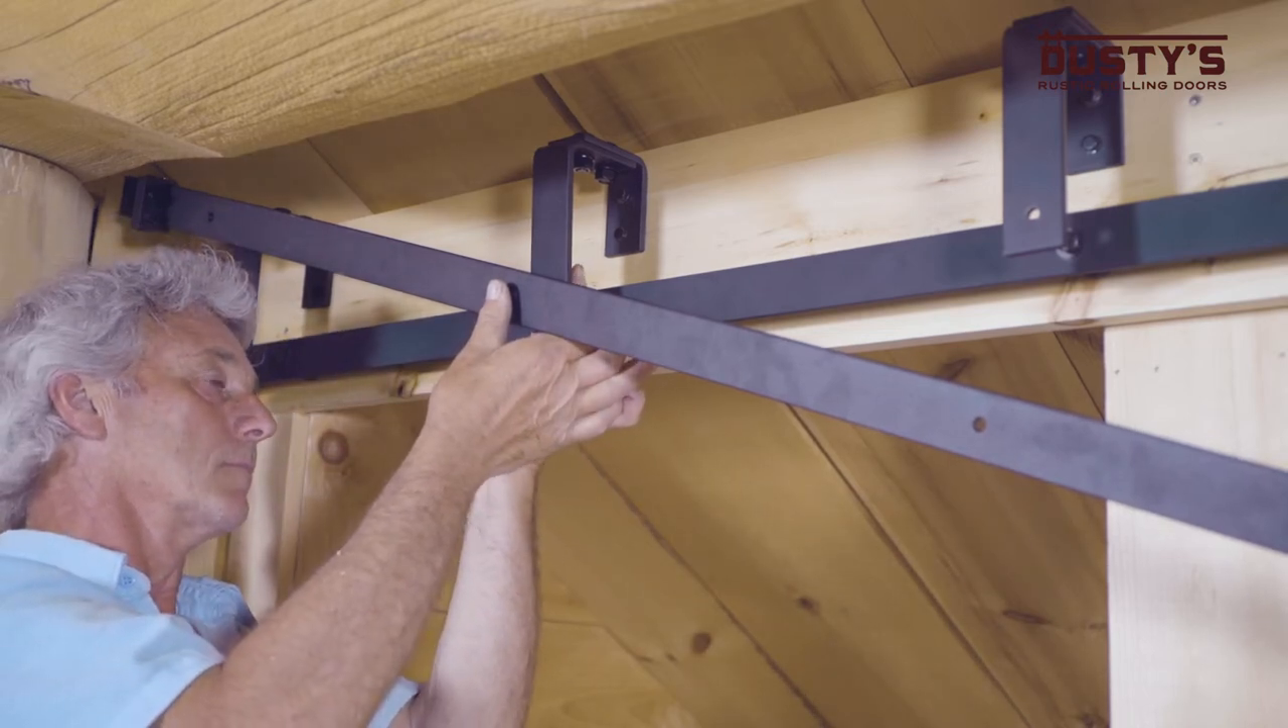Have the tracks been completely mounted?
No.